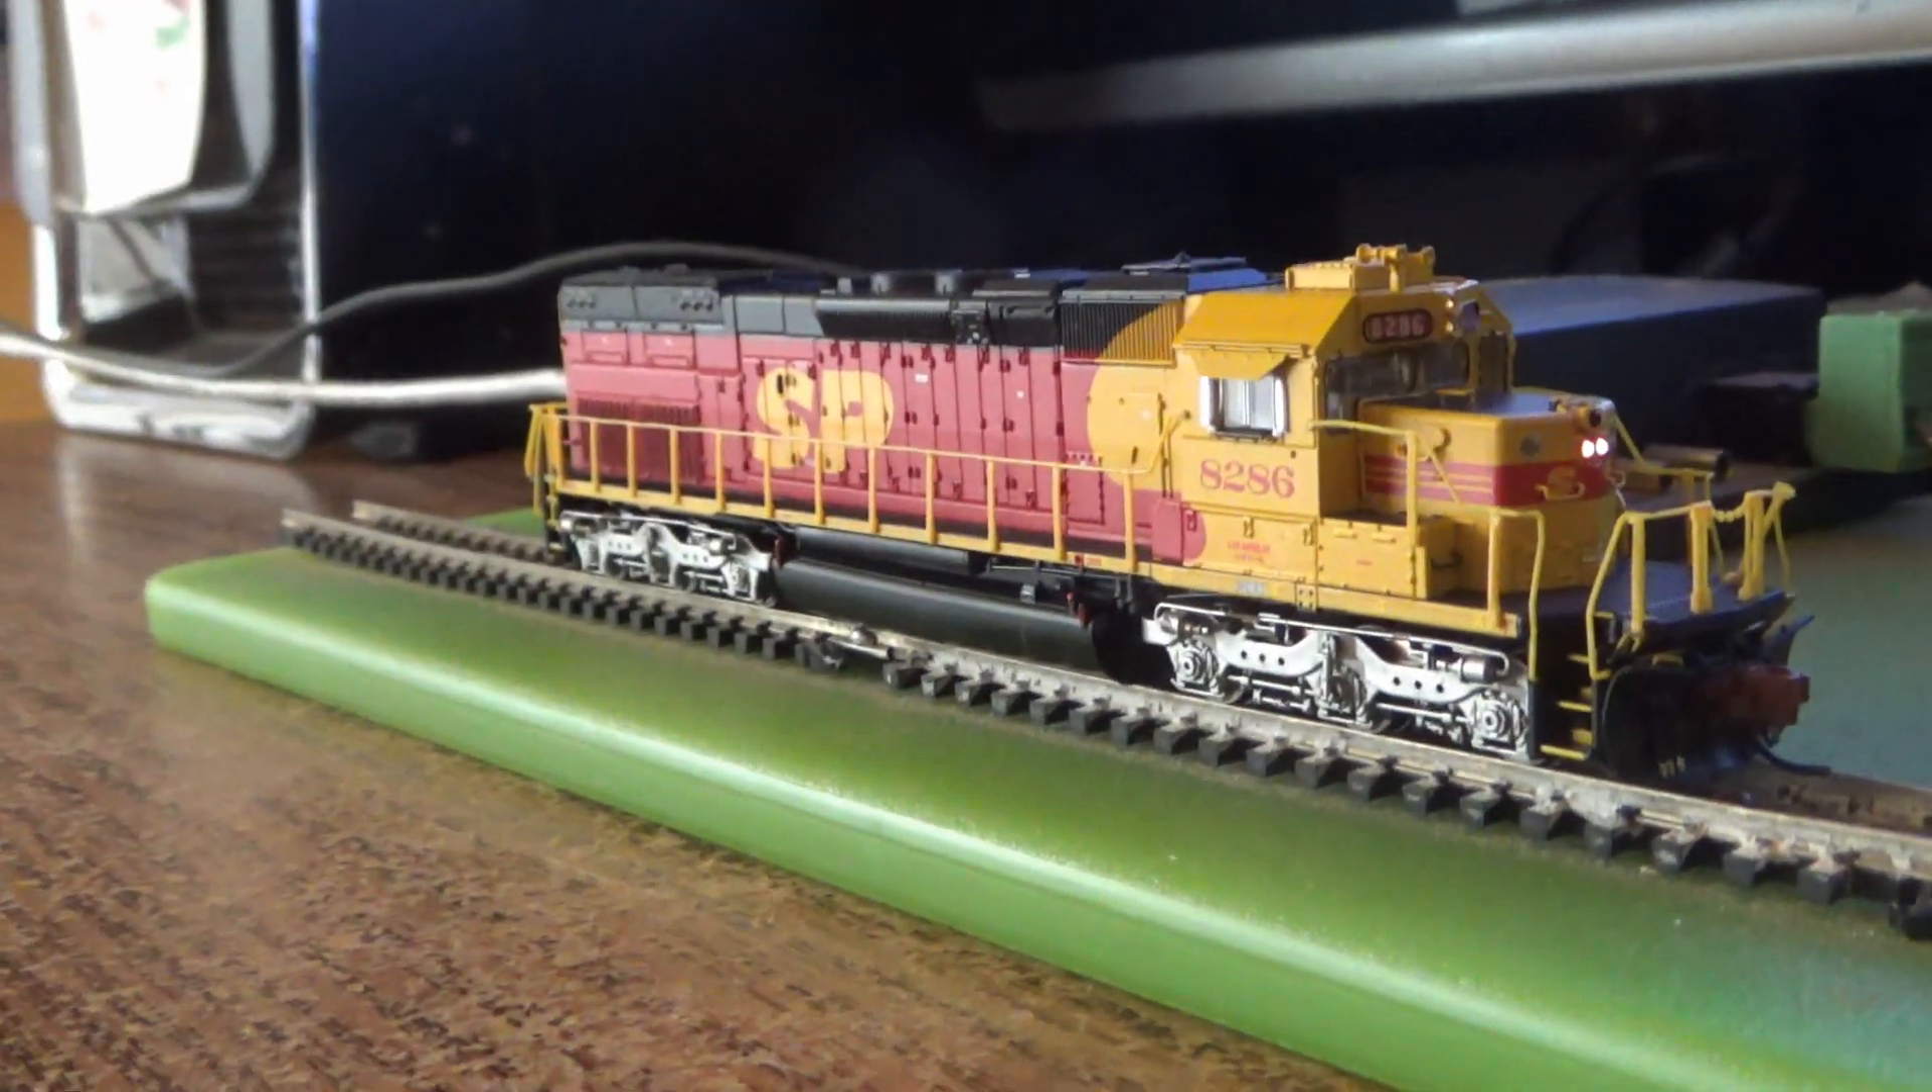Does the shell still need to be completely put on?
No.